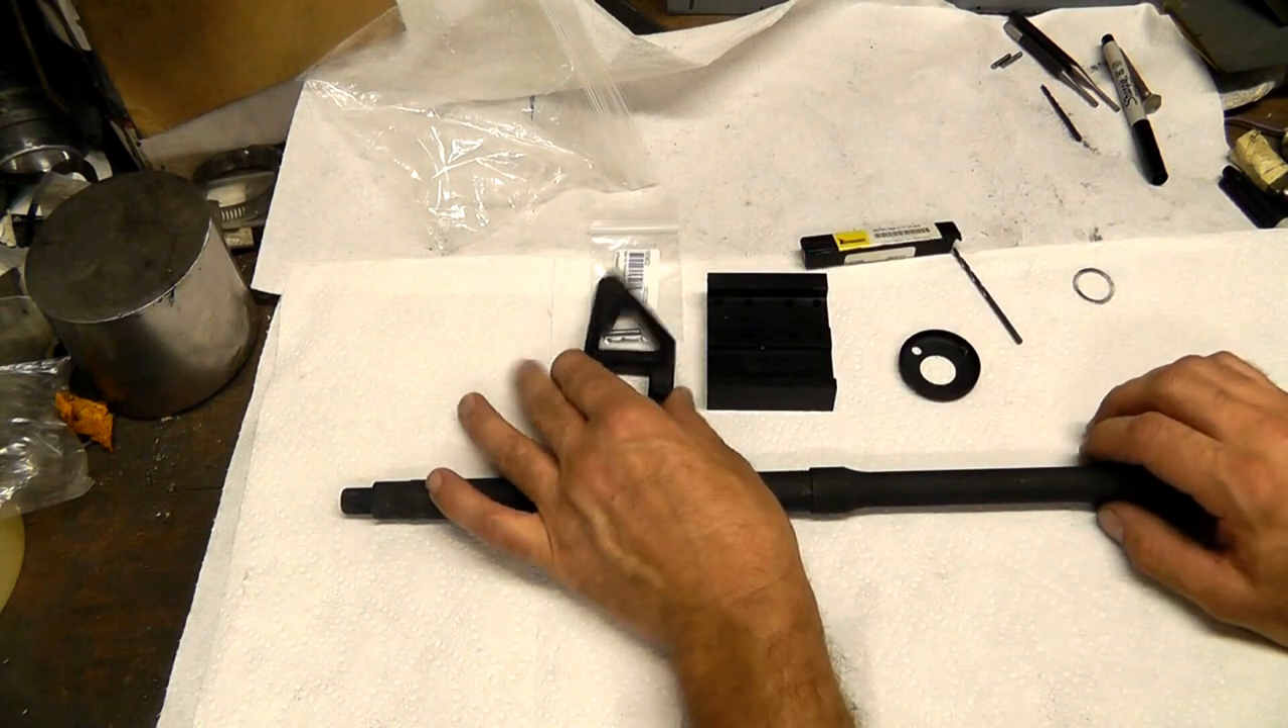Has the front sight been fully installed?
No.